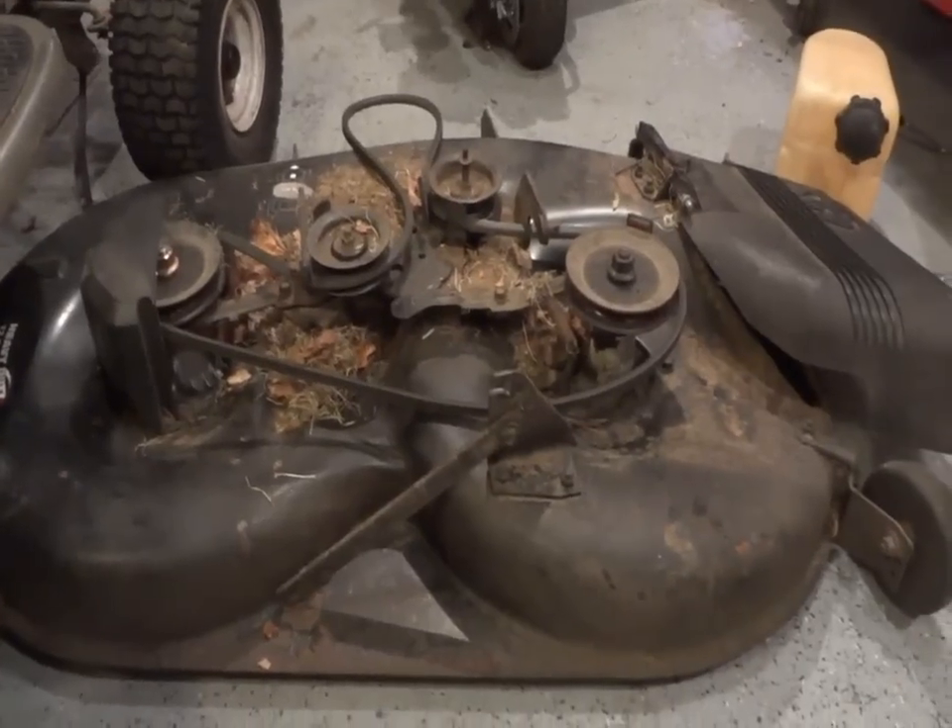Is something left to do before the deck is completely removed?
No.